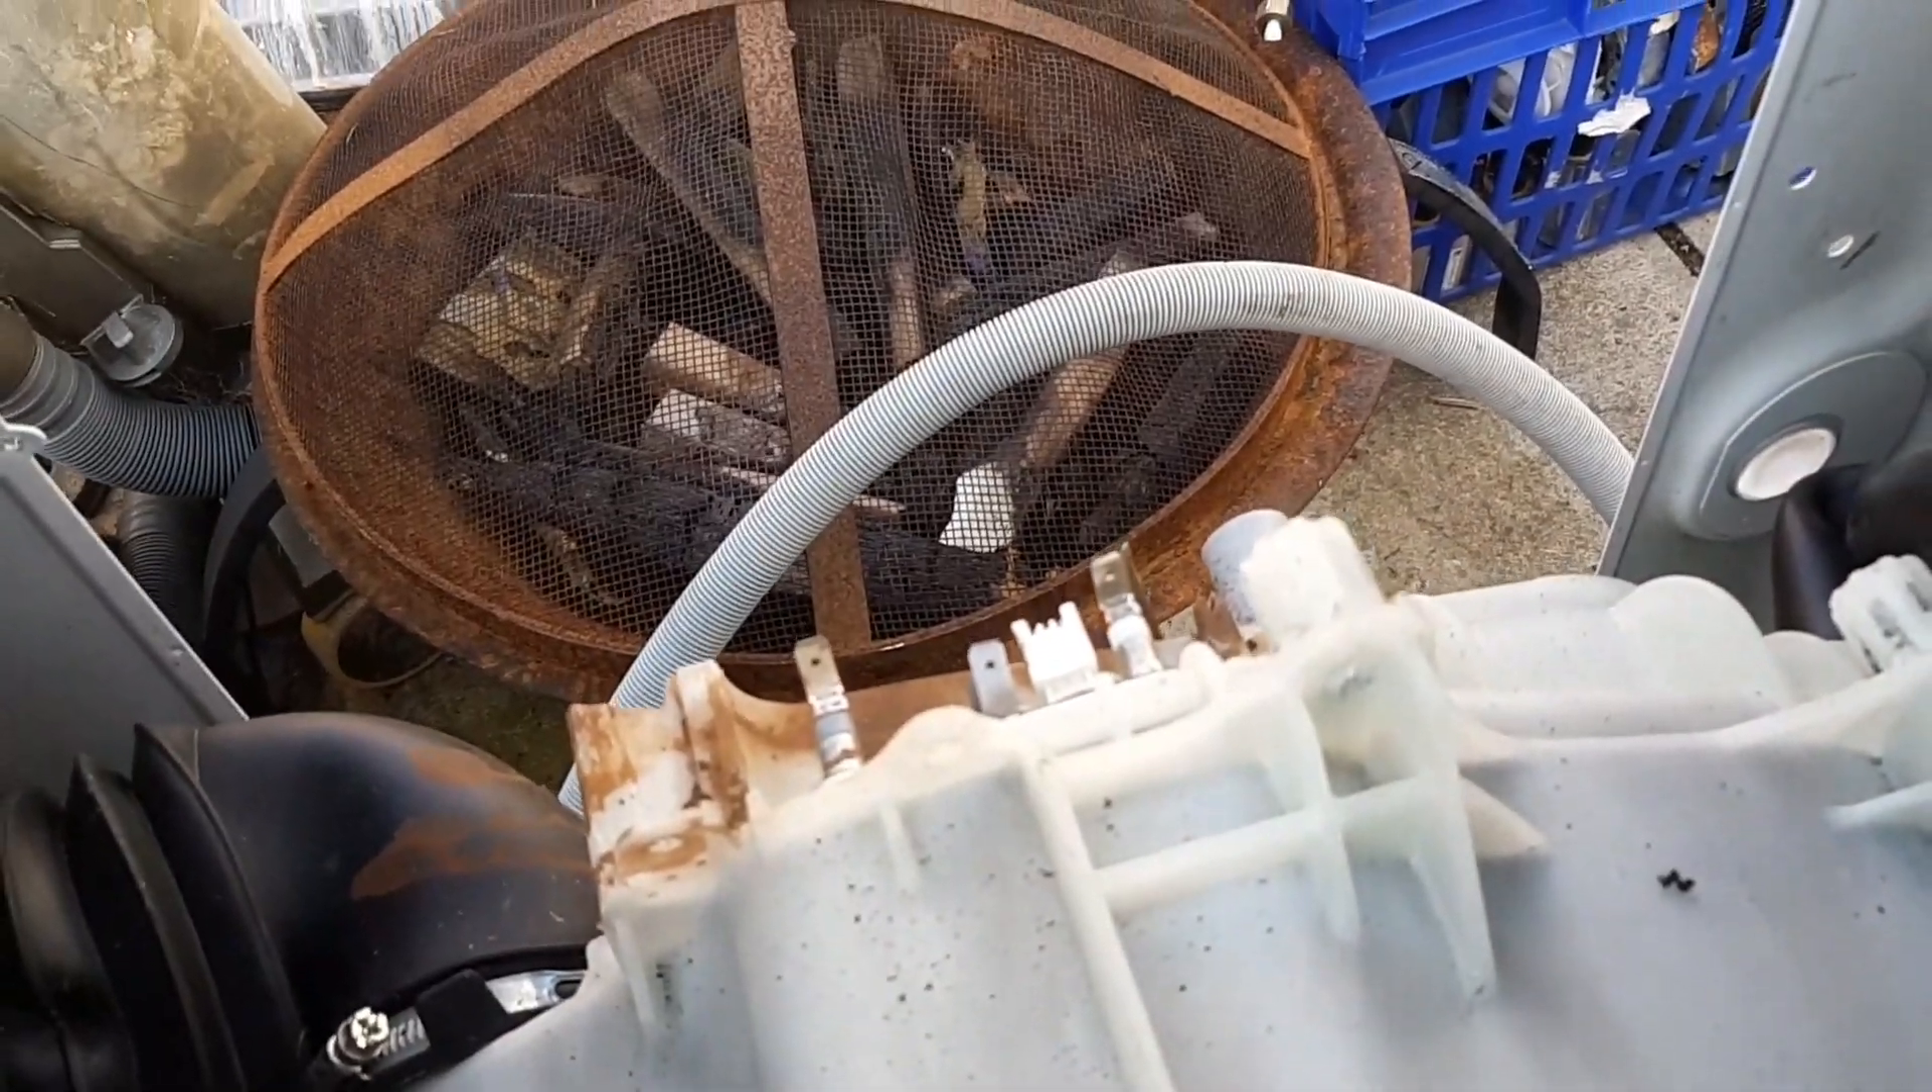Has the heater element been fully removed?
No.